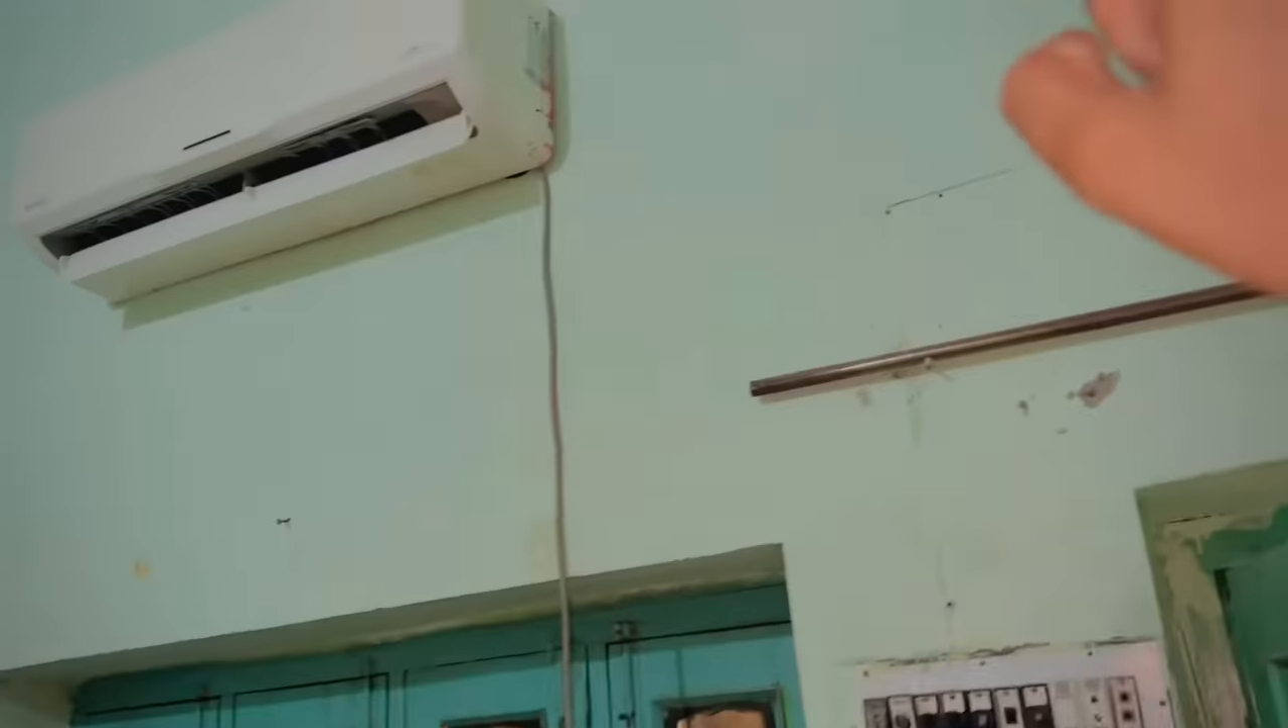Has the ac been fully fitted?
Yes.